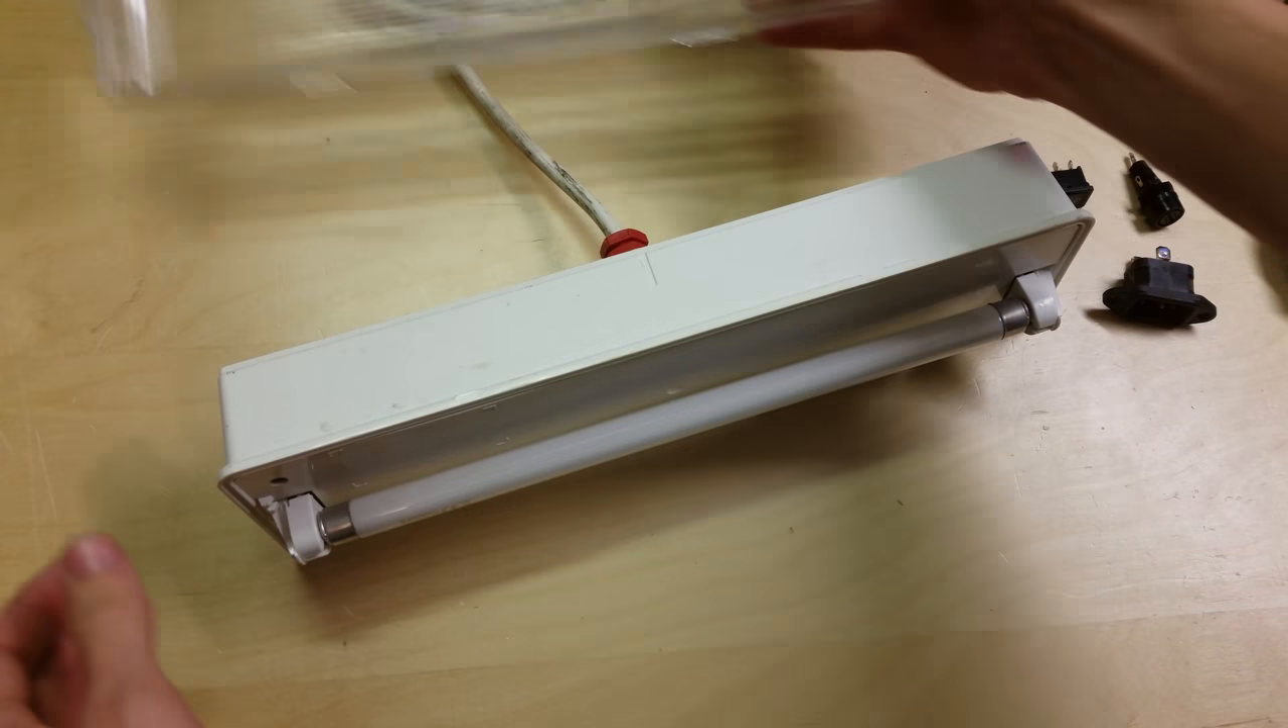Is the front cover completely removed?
Yes.